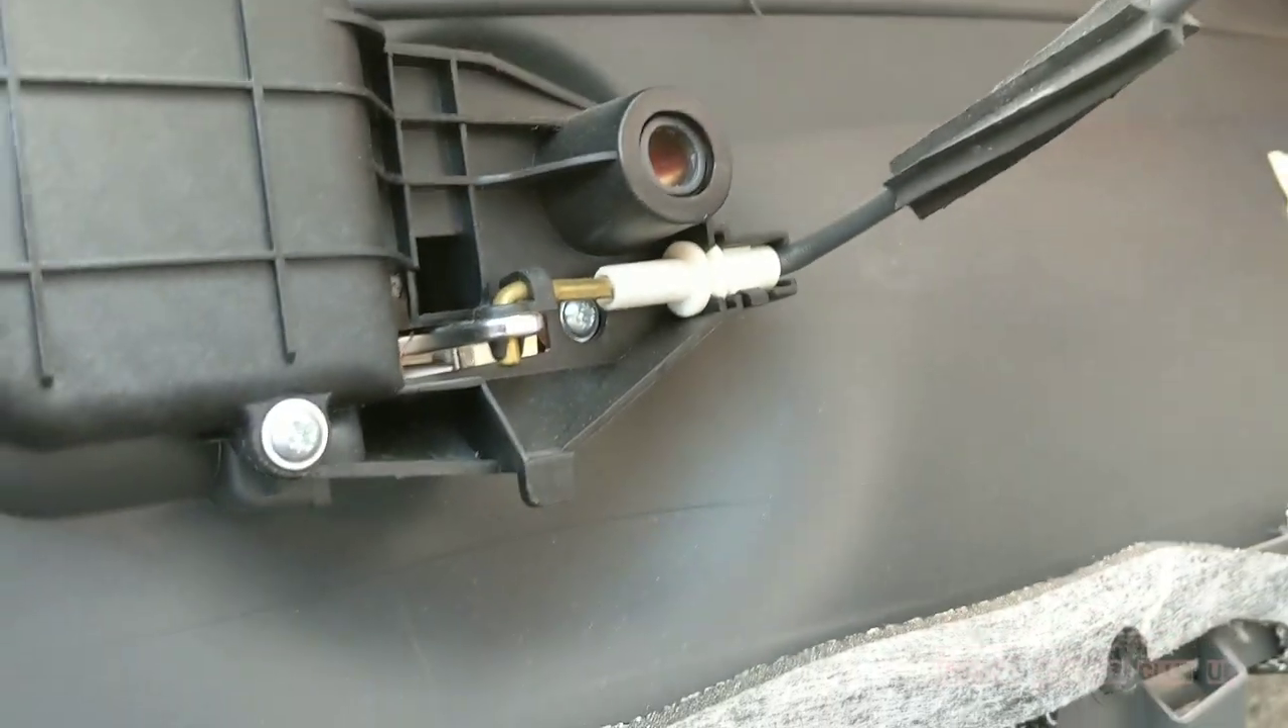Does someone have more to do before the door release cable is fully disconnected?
Yes.